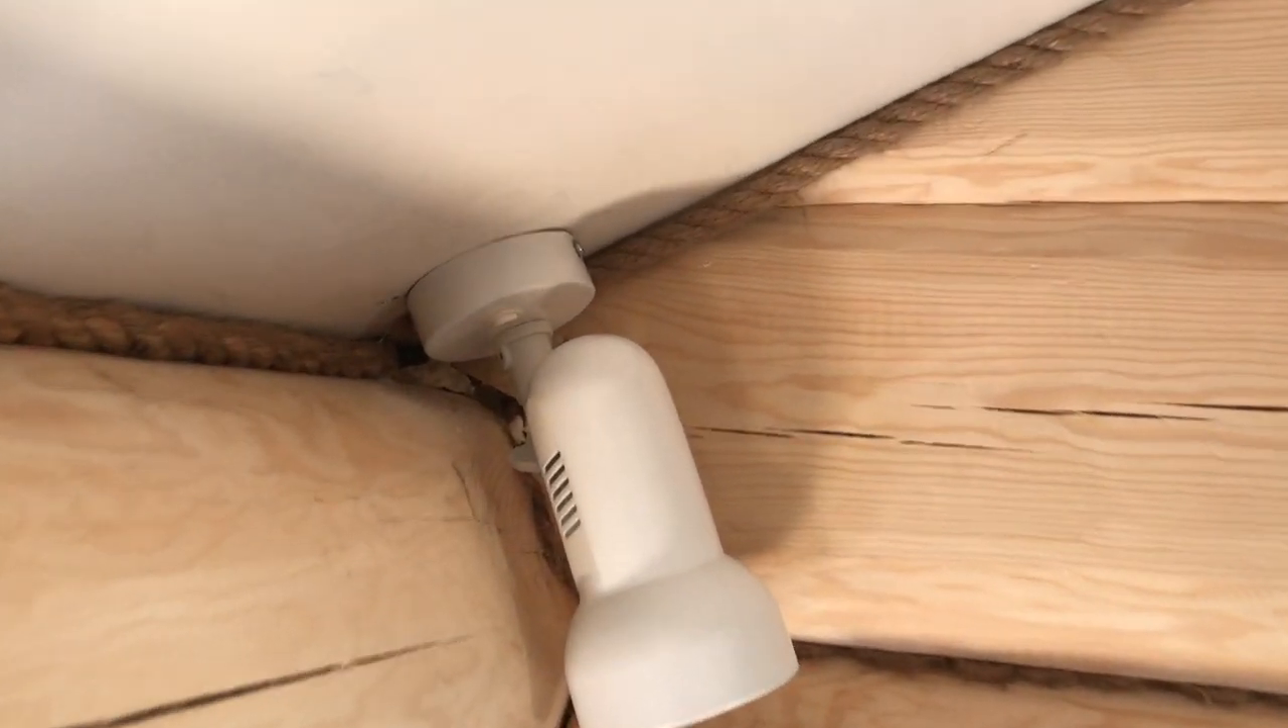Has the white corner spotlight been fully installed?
Yes.